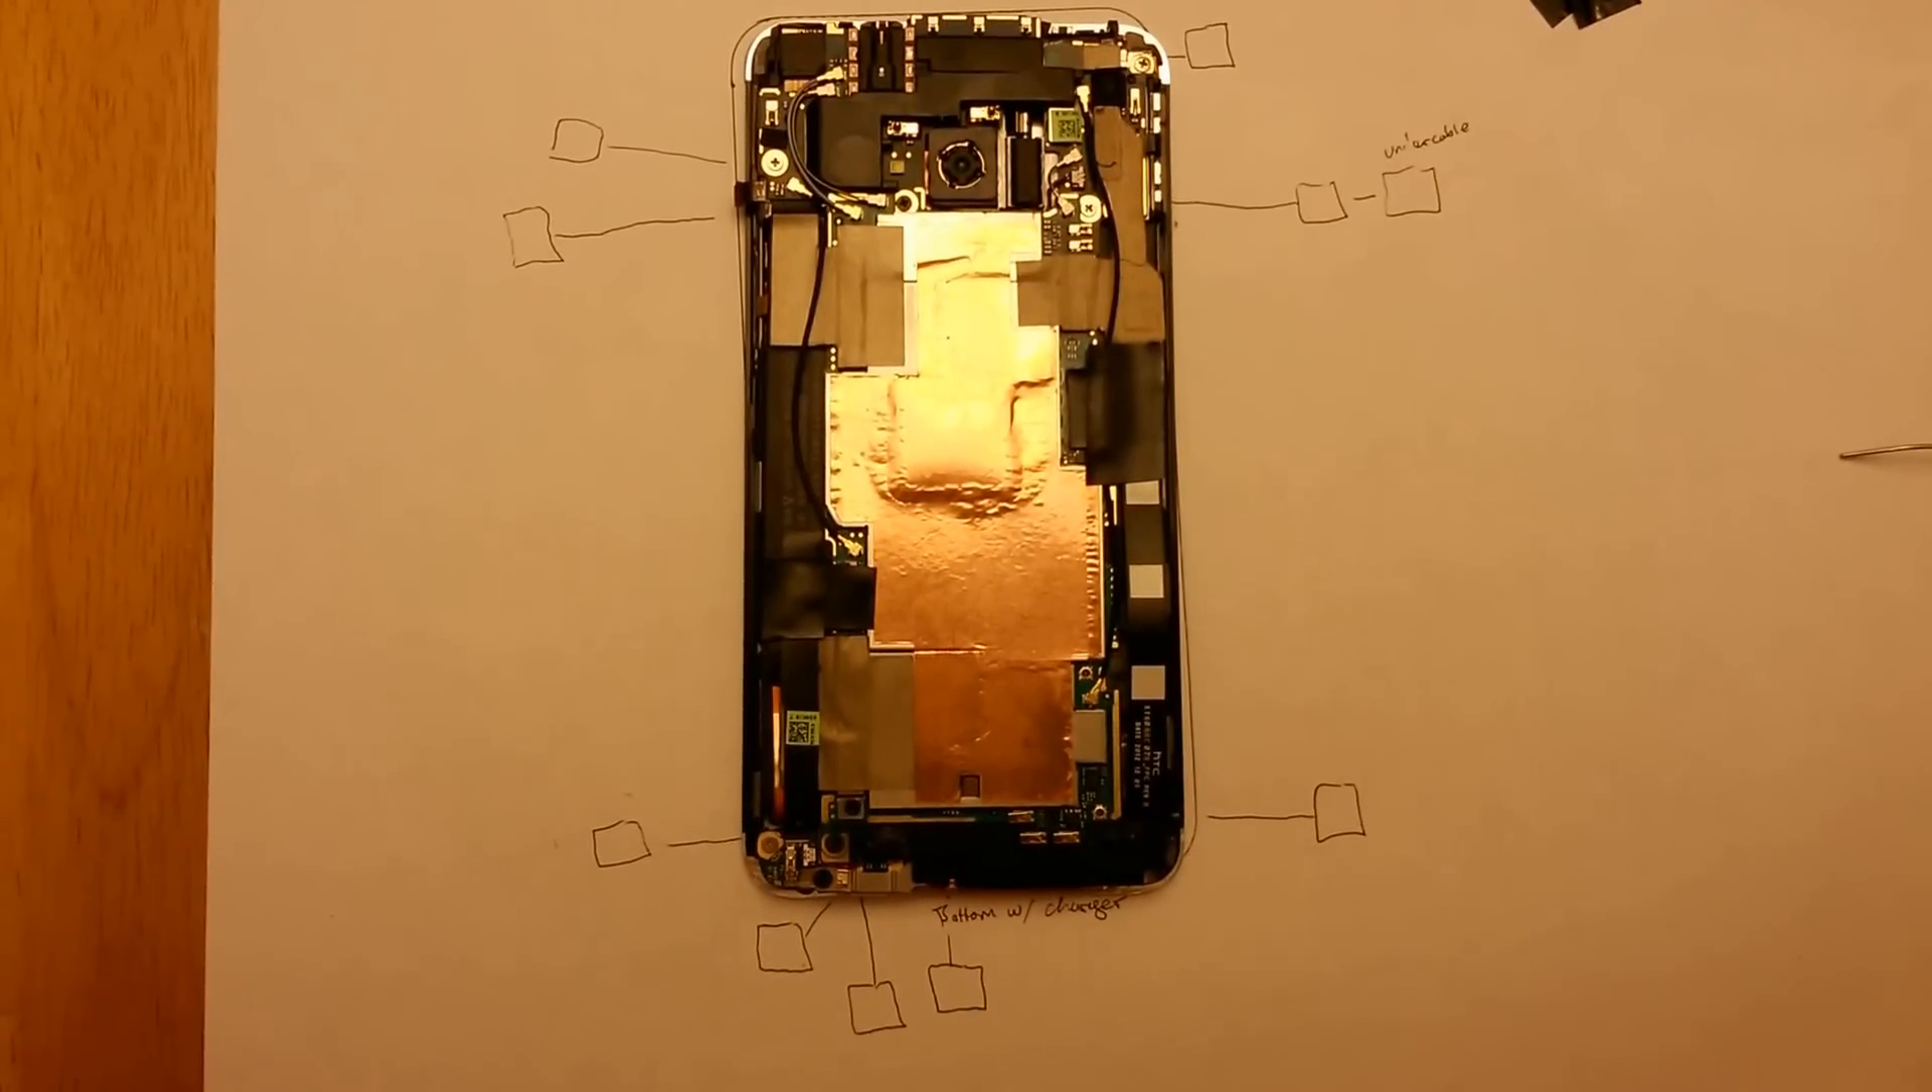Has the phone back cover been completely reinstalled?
No.